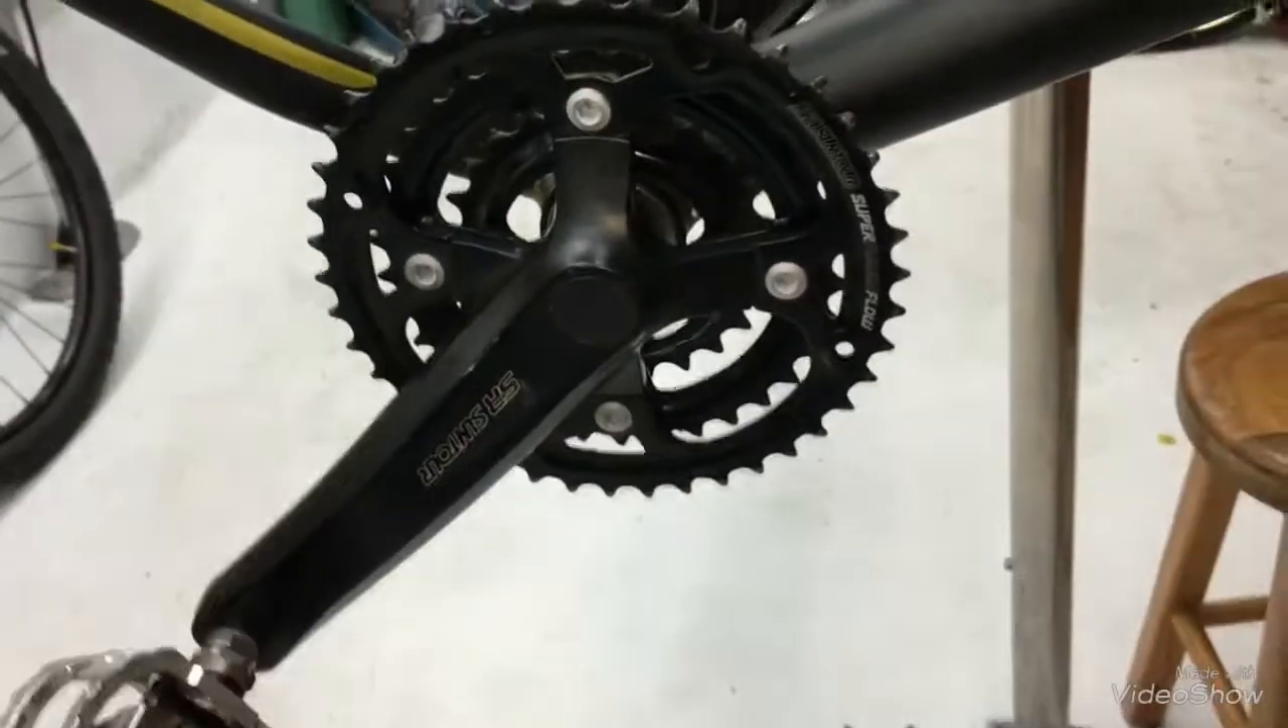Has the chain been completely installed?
No.